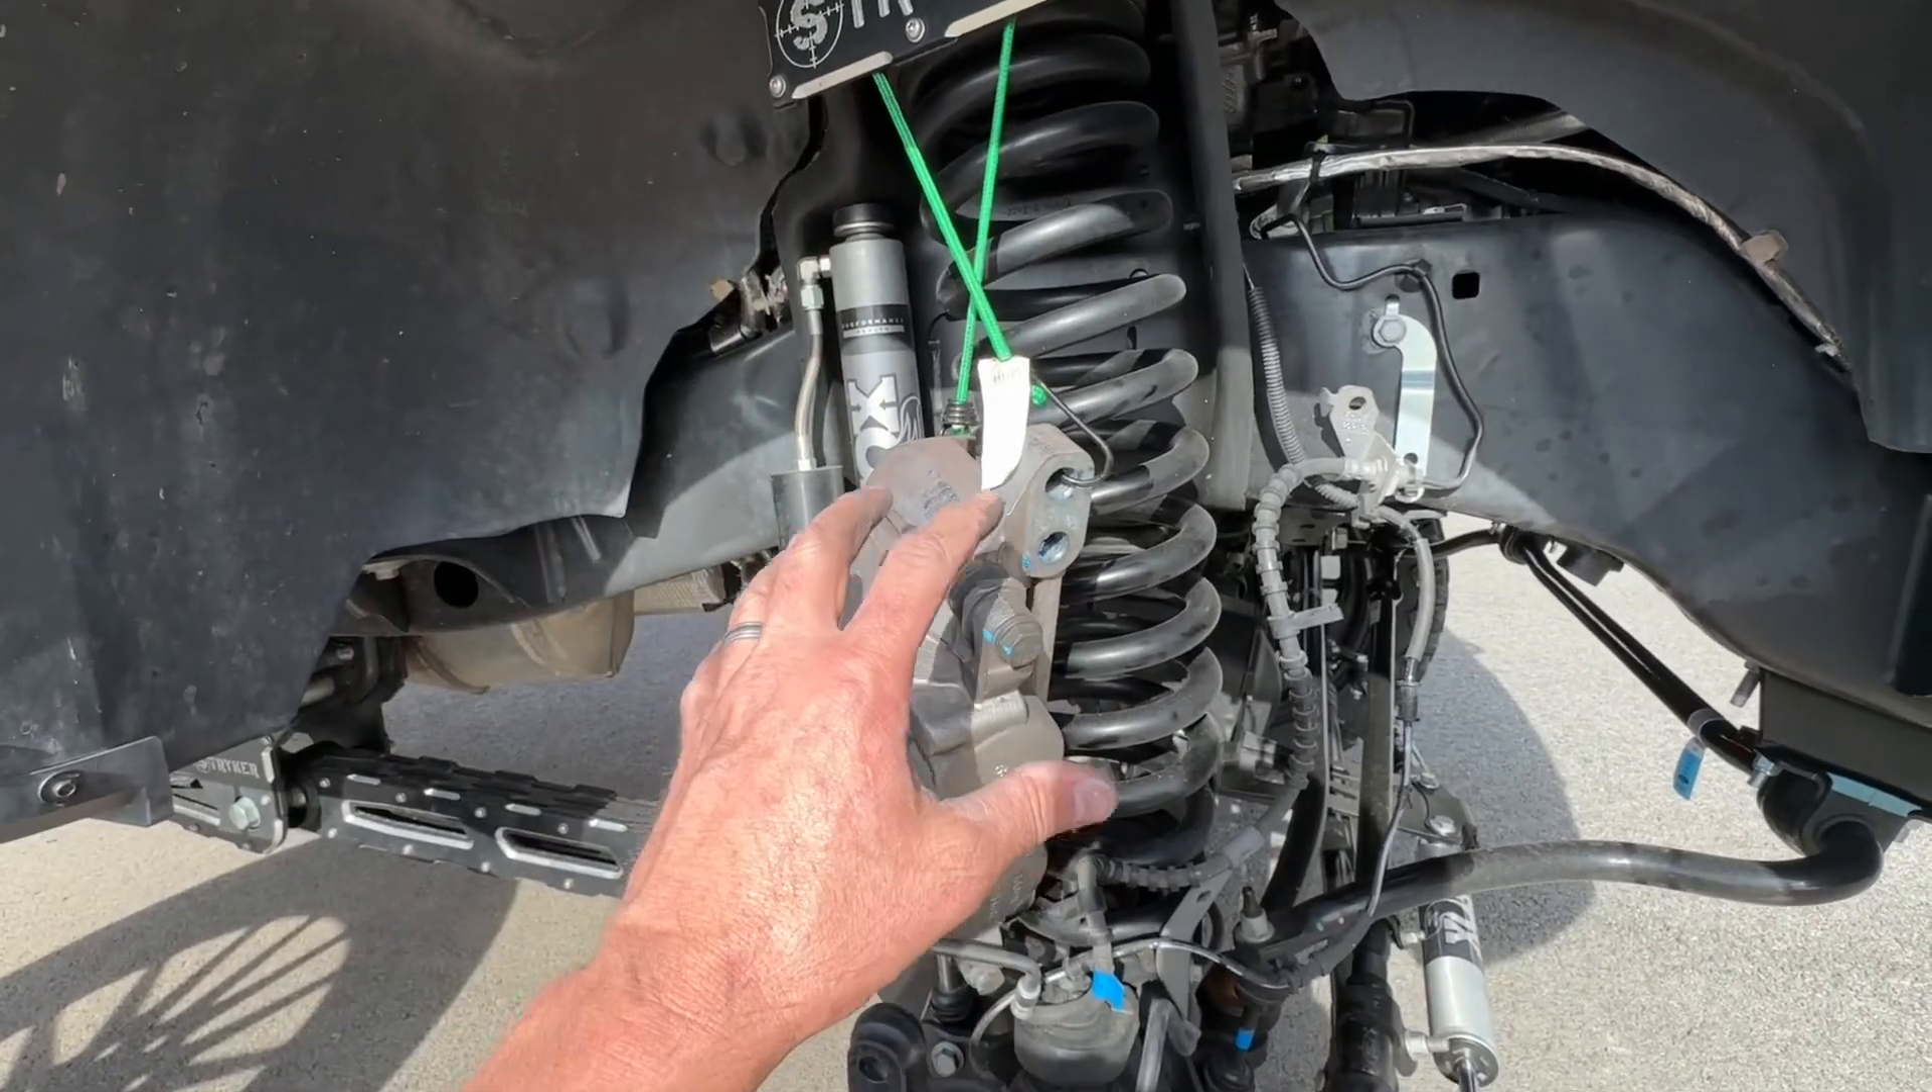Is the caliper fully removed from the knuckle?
Yes.